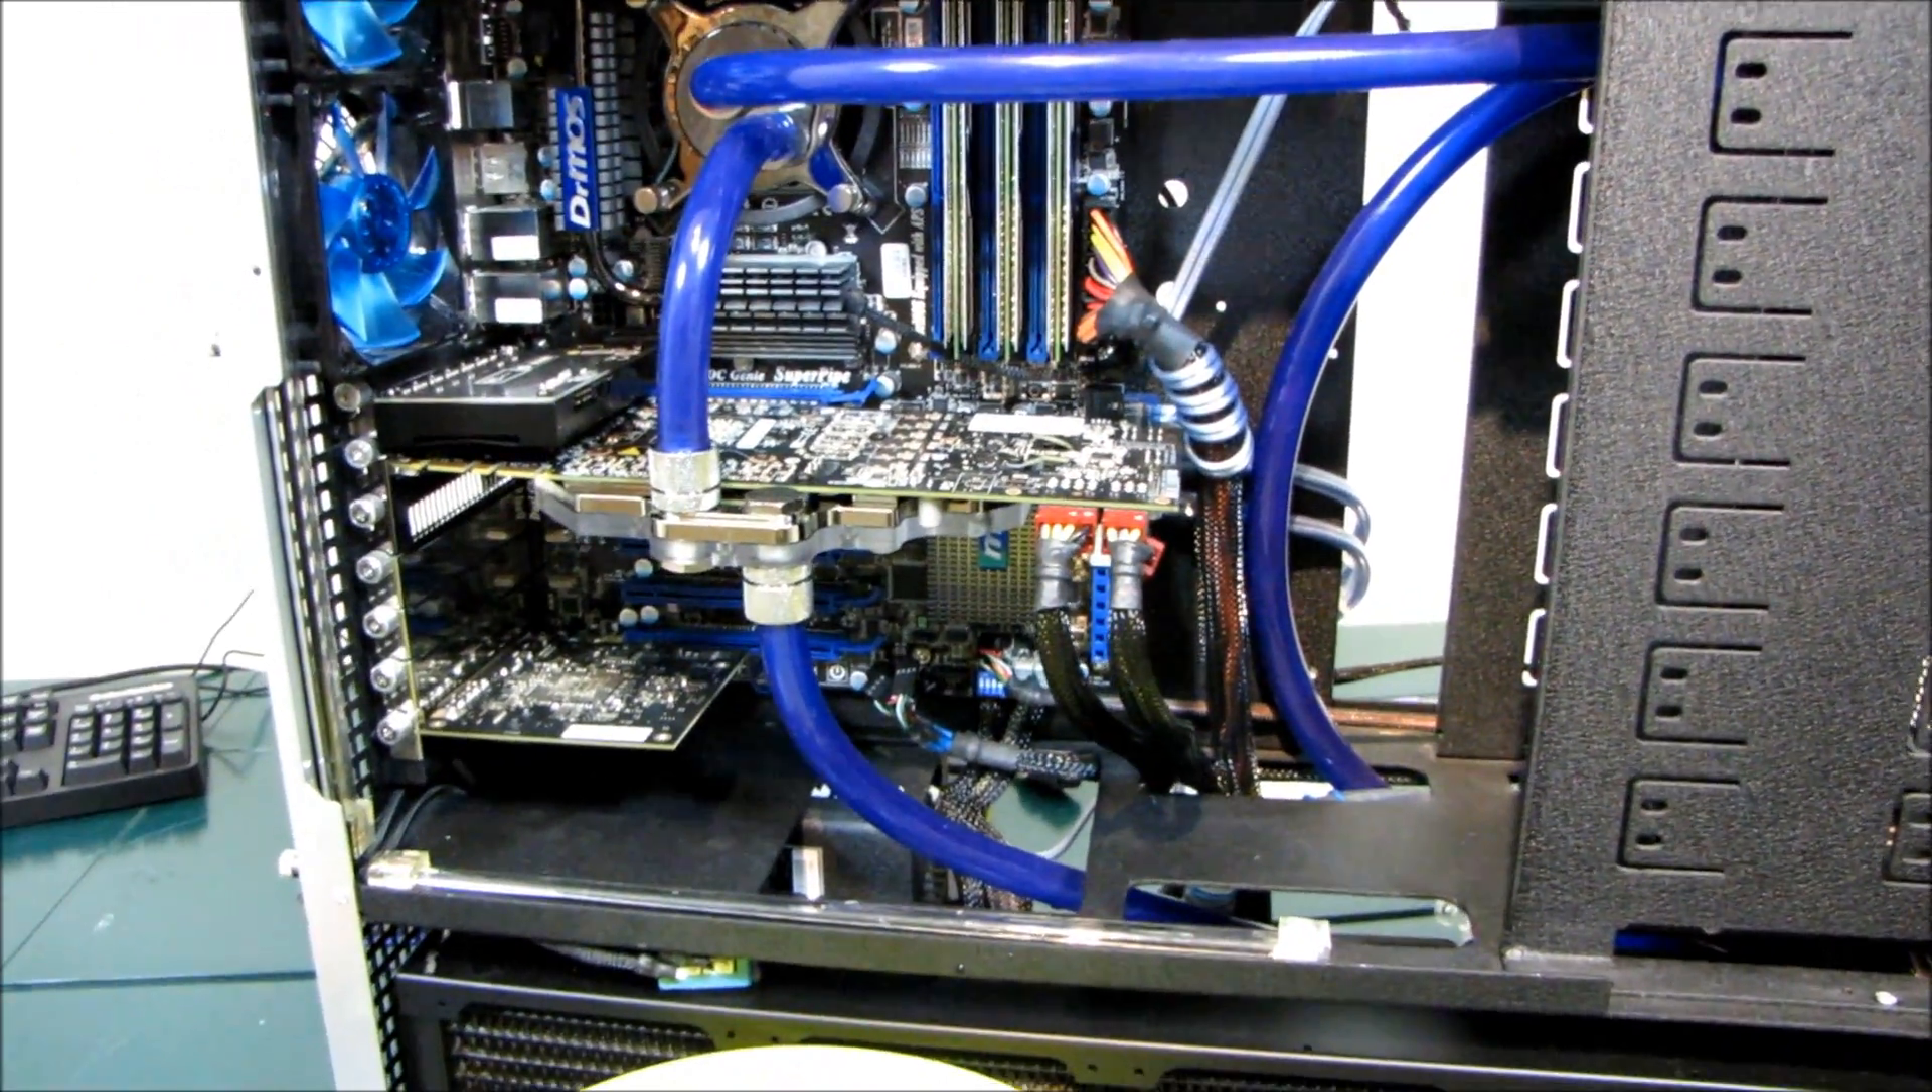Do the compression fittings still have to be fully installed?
No.